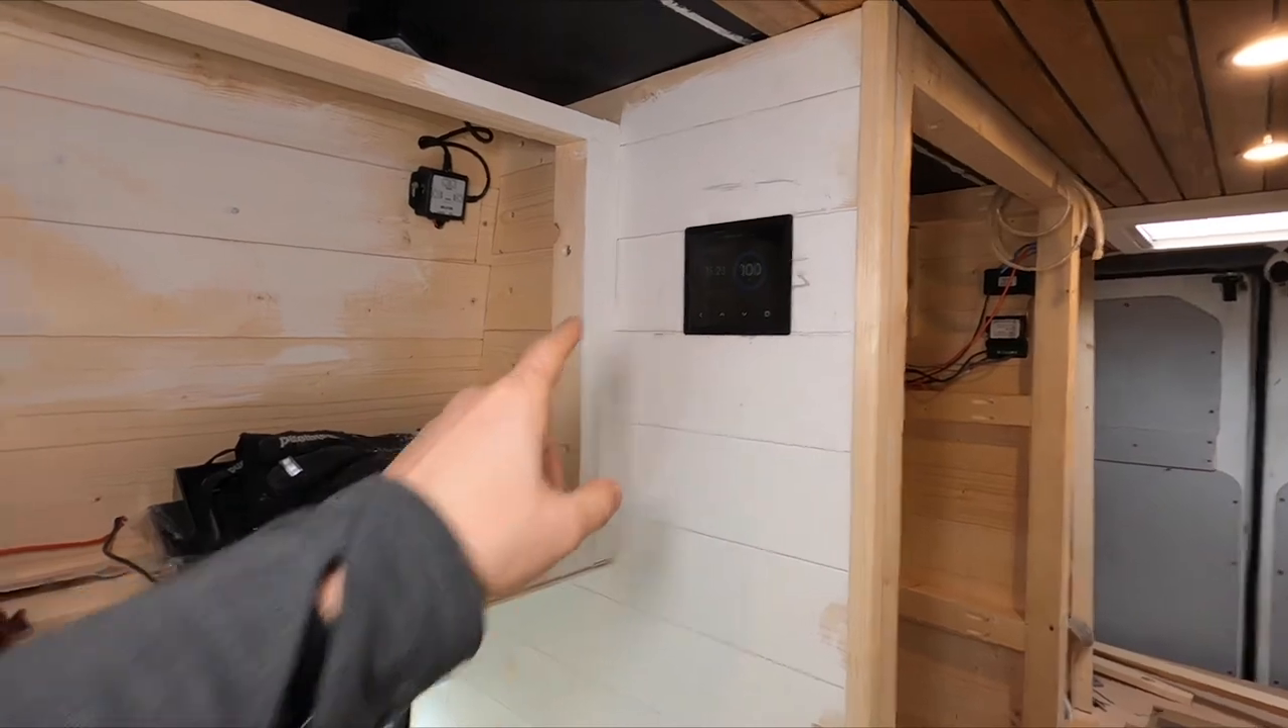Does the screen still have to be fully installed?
No.